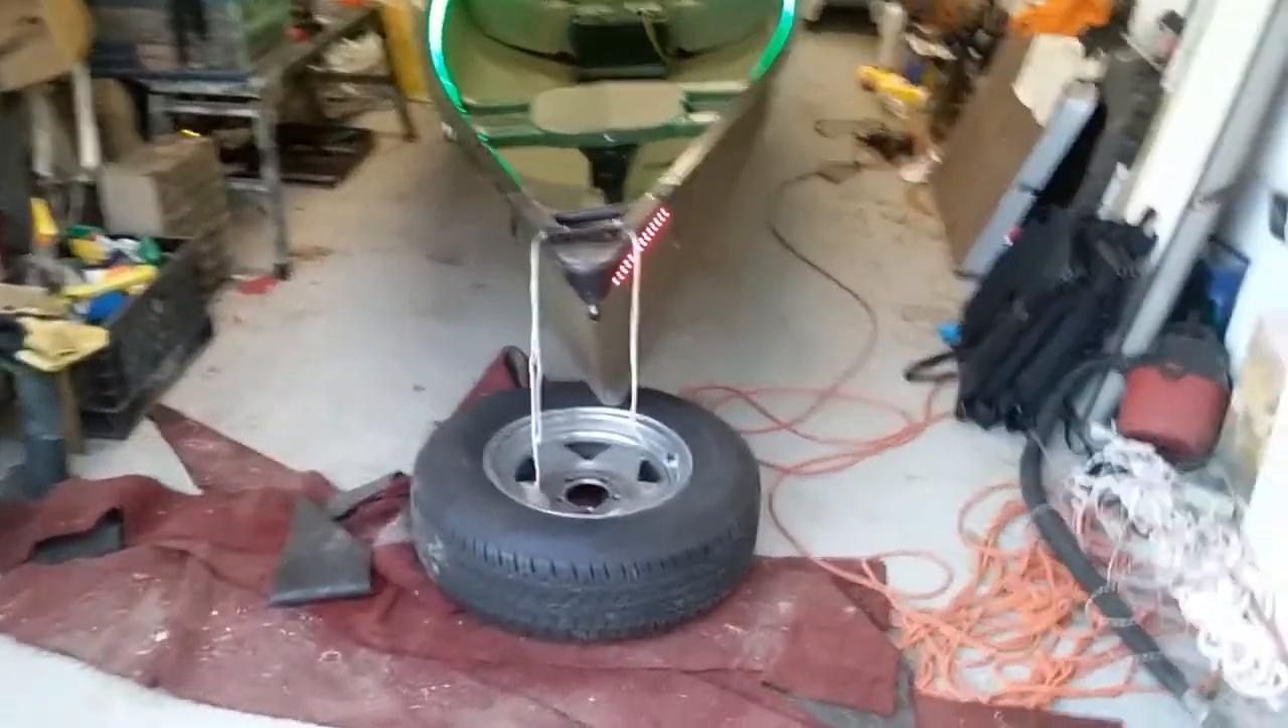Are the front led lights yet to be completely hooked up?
No.